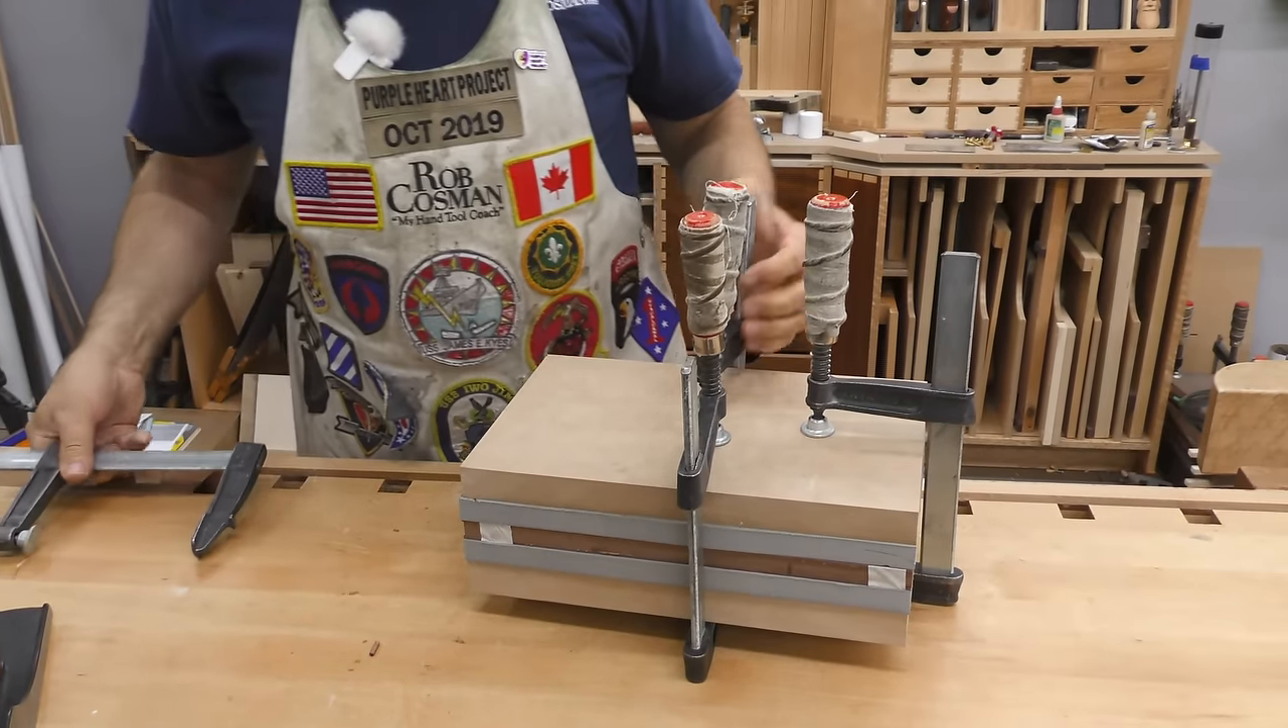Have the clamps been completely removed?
No.